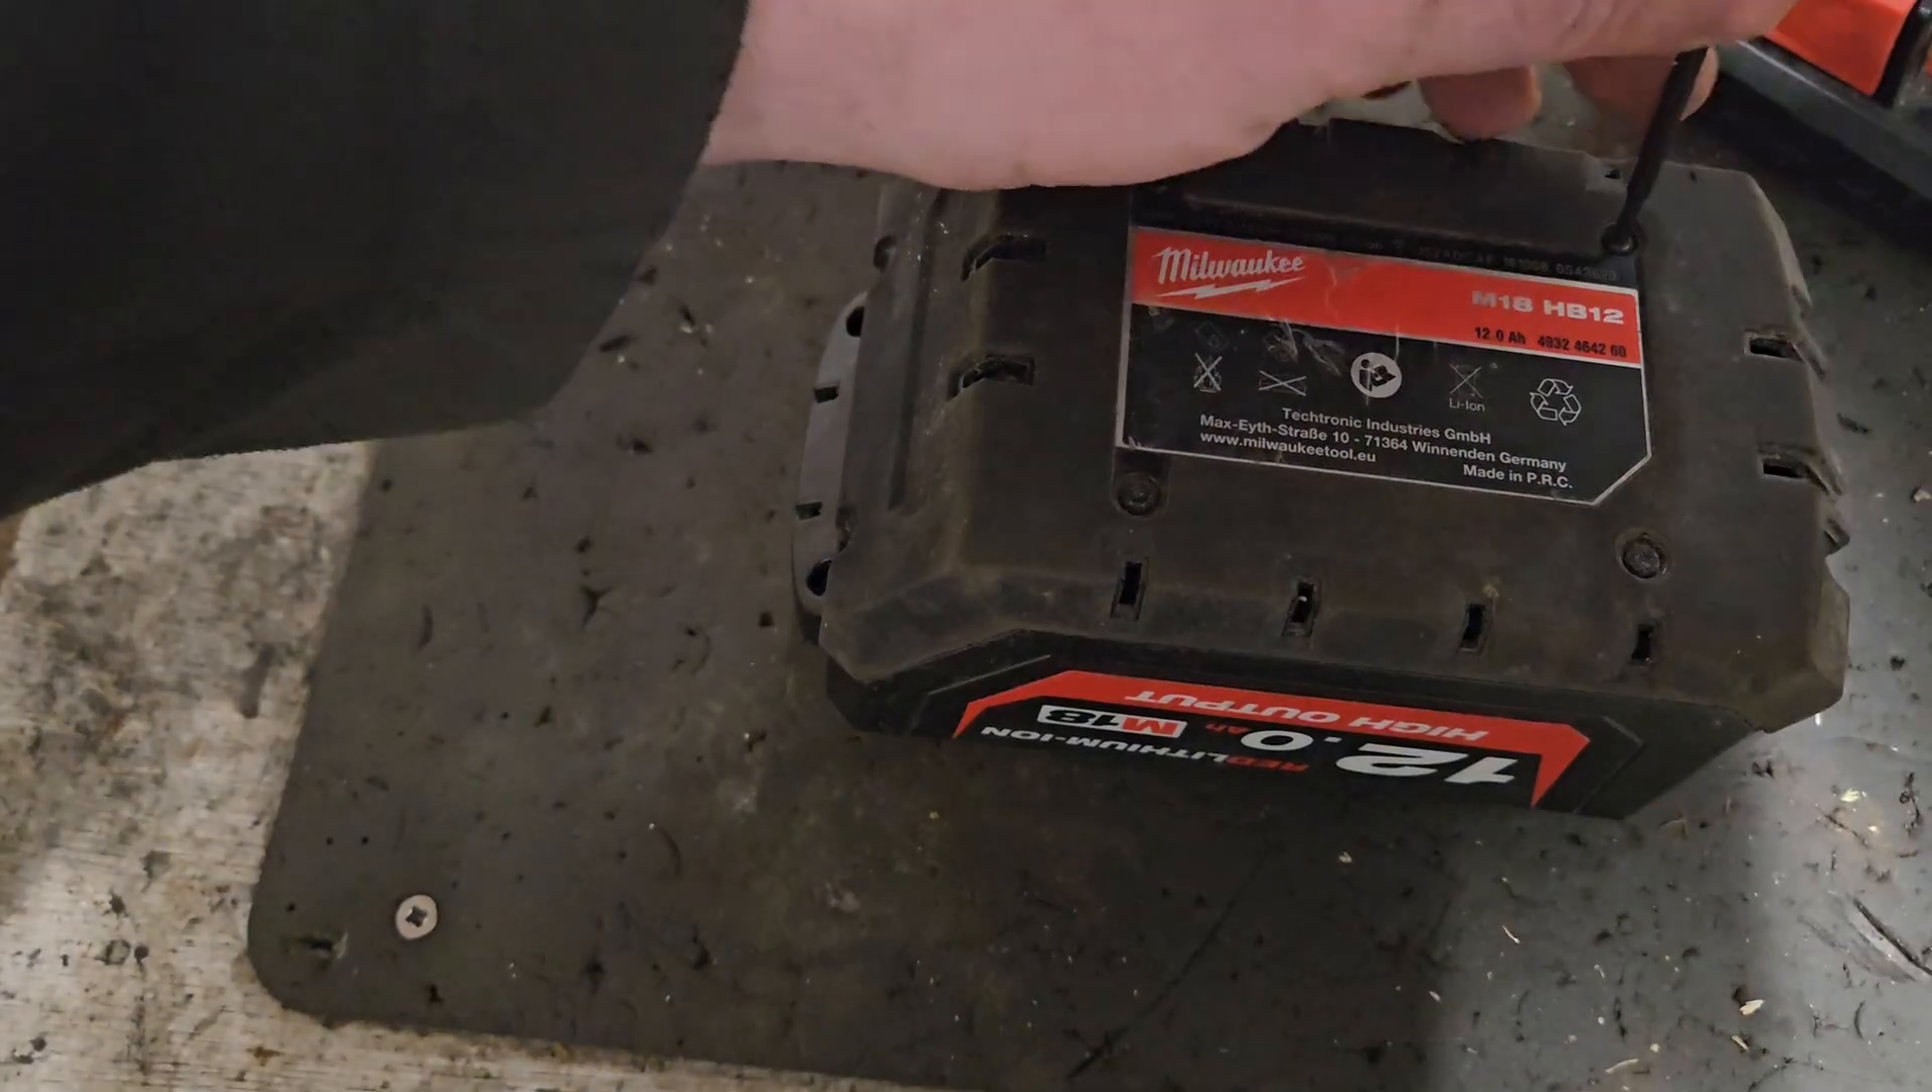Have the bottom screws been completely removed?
No.